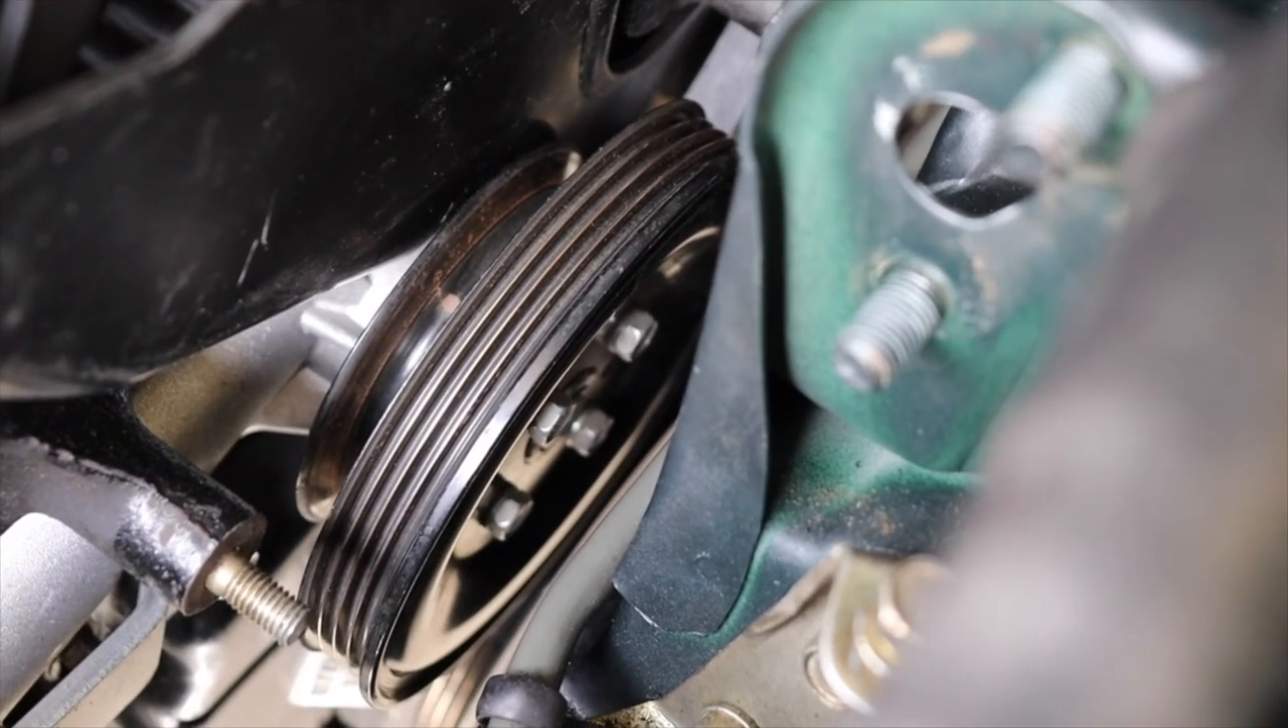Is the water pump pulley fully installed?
Yes.